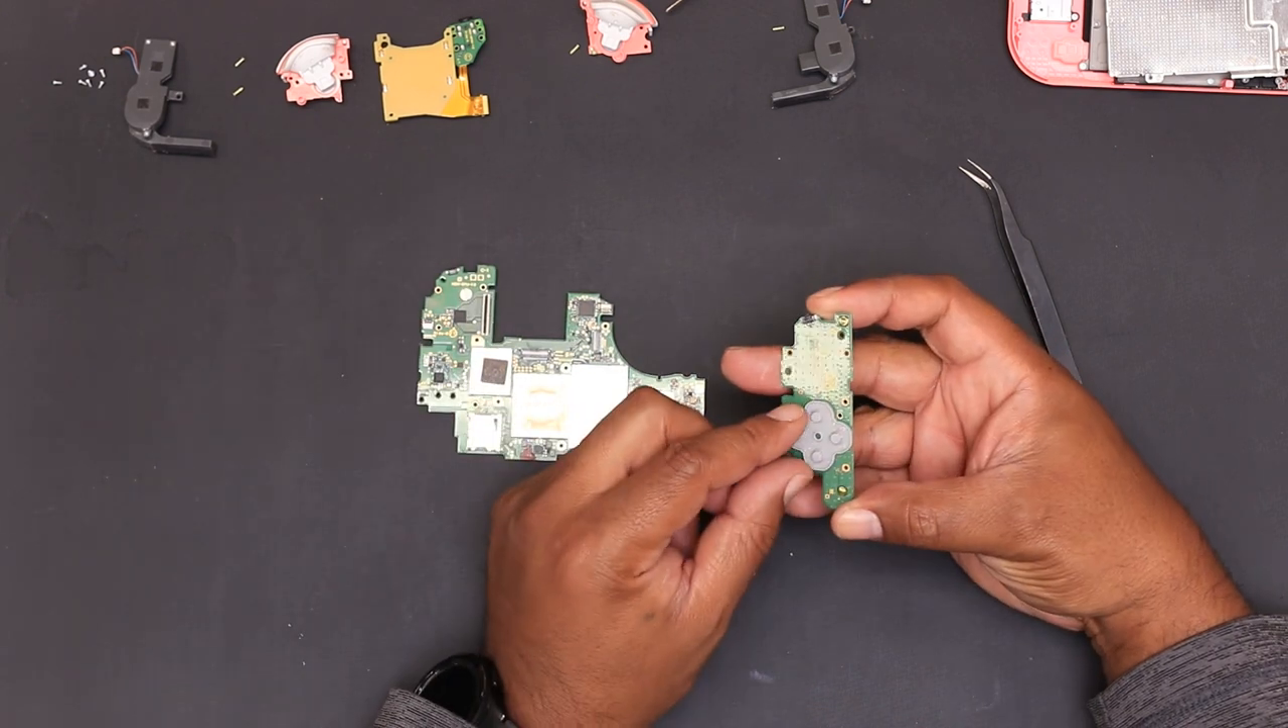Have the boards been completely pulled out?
Yes.